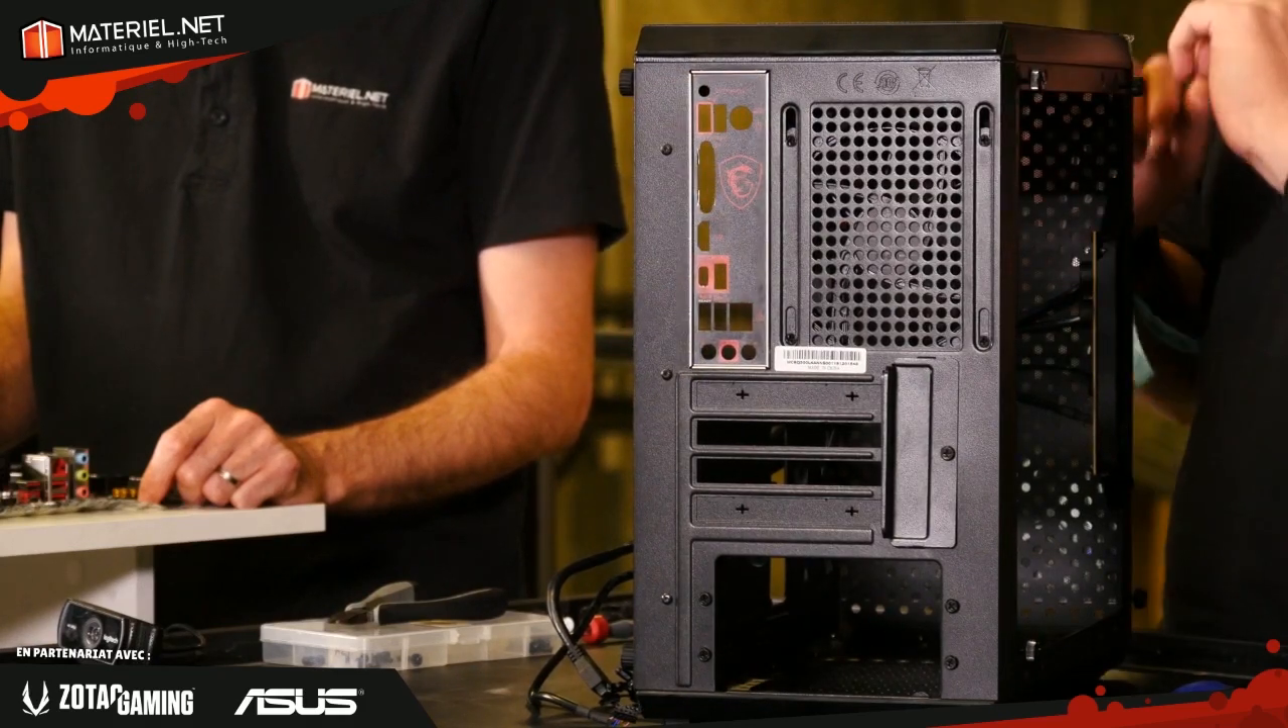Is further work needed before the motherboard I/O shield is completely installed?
No.